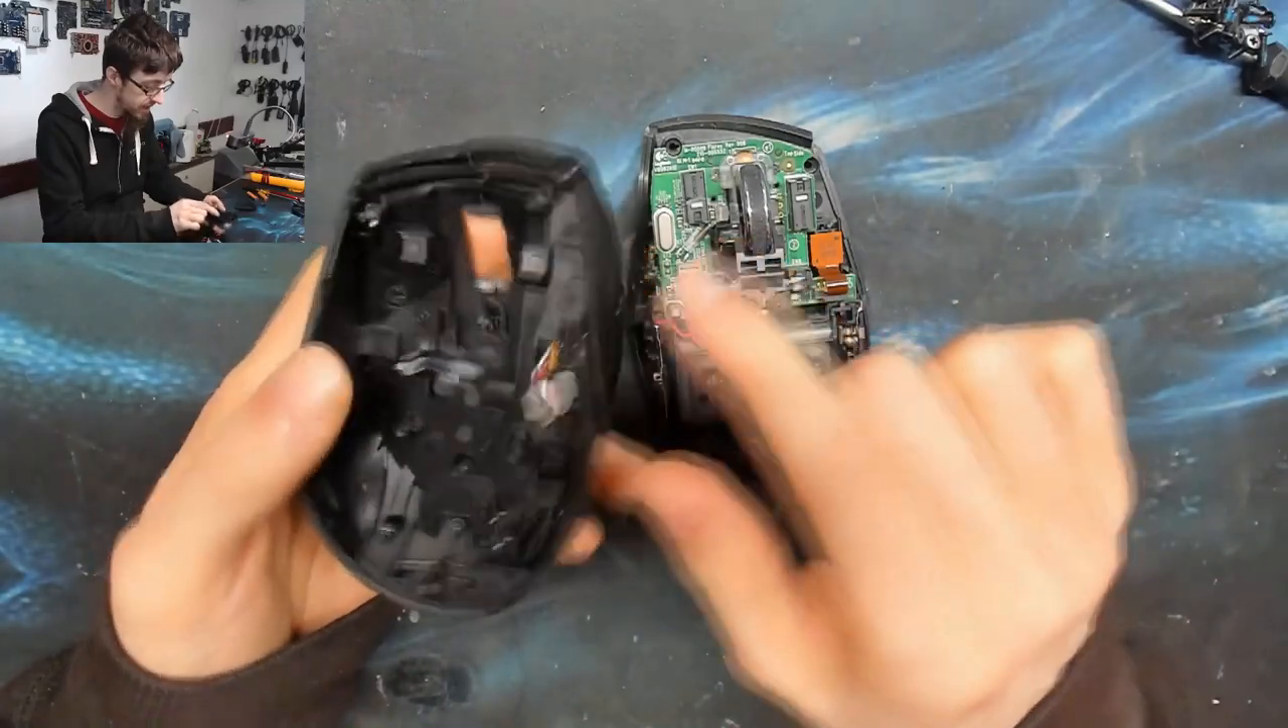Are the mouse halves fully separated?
Yes.